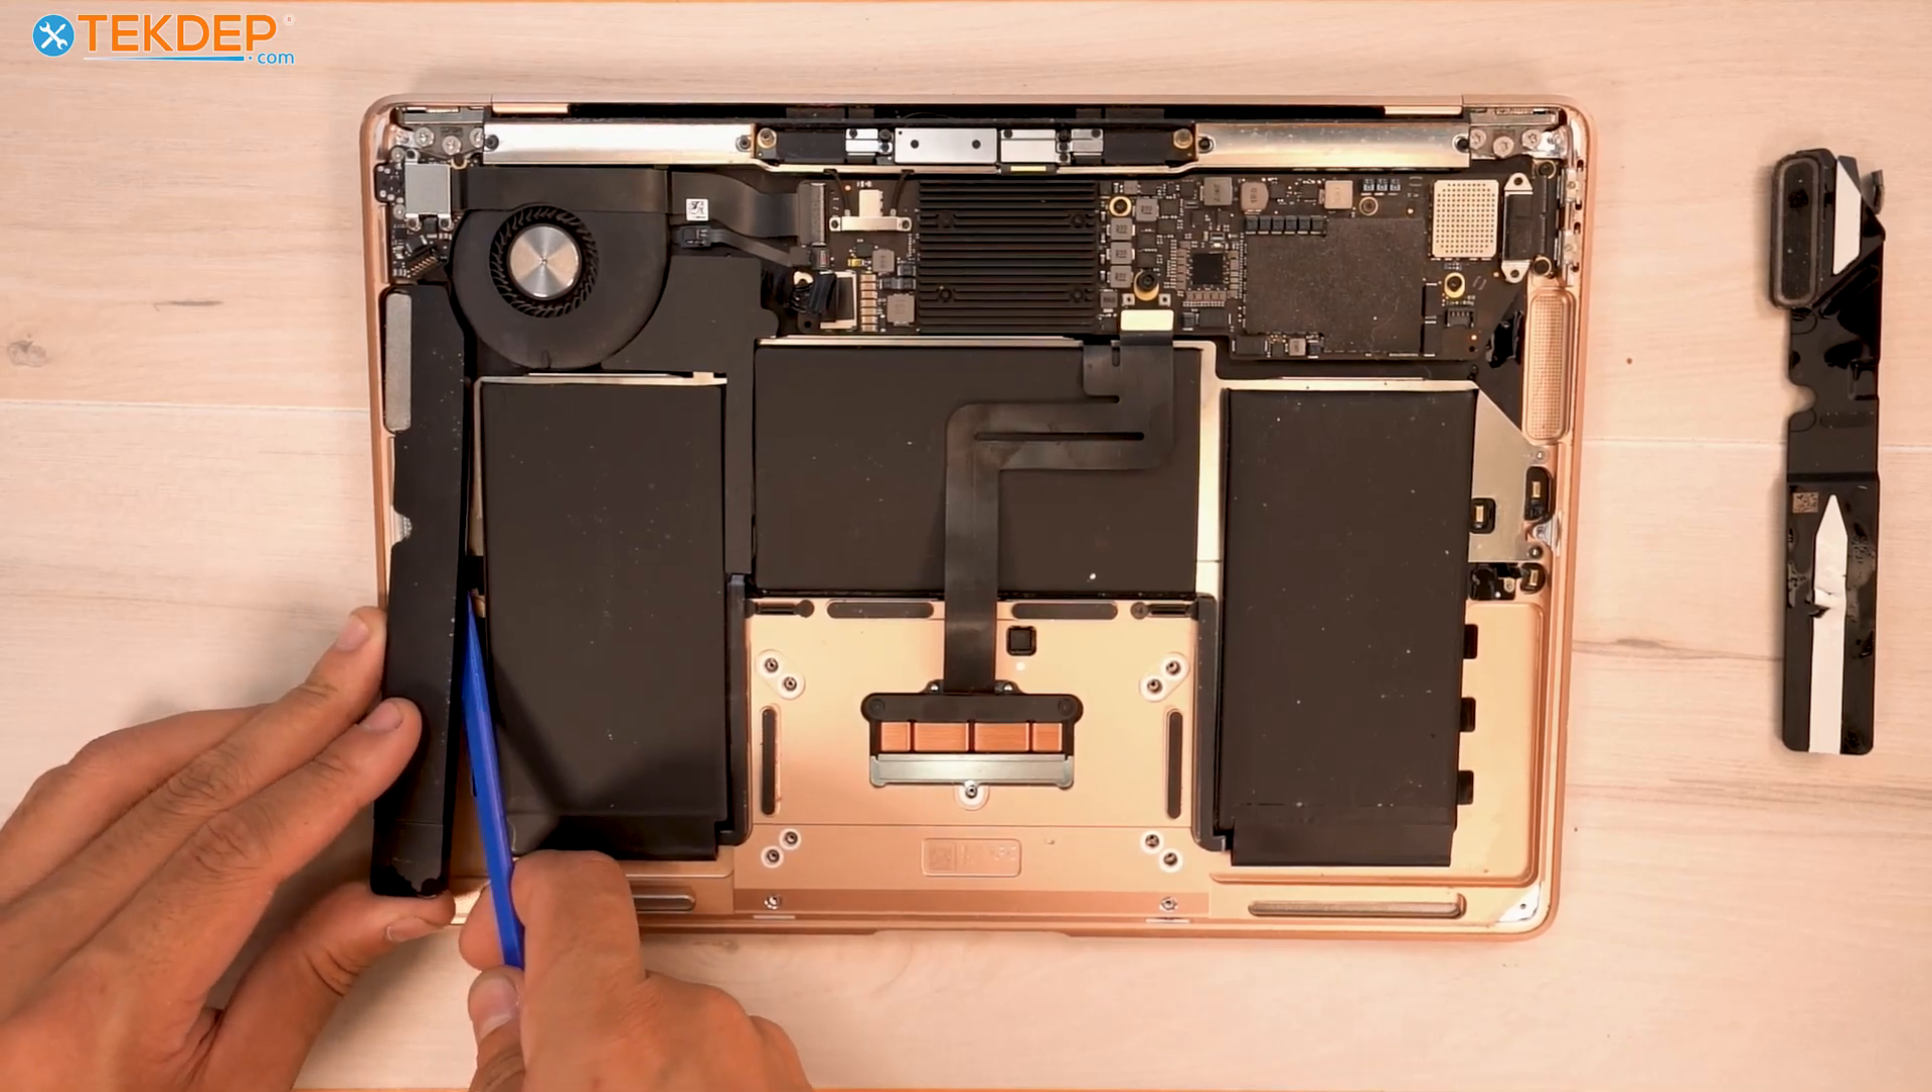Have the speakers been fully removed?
No.